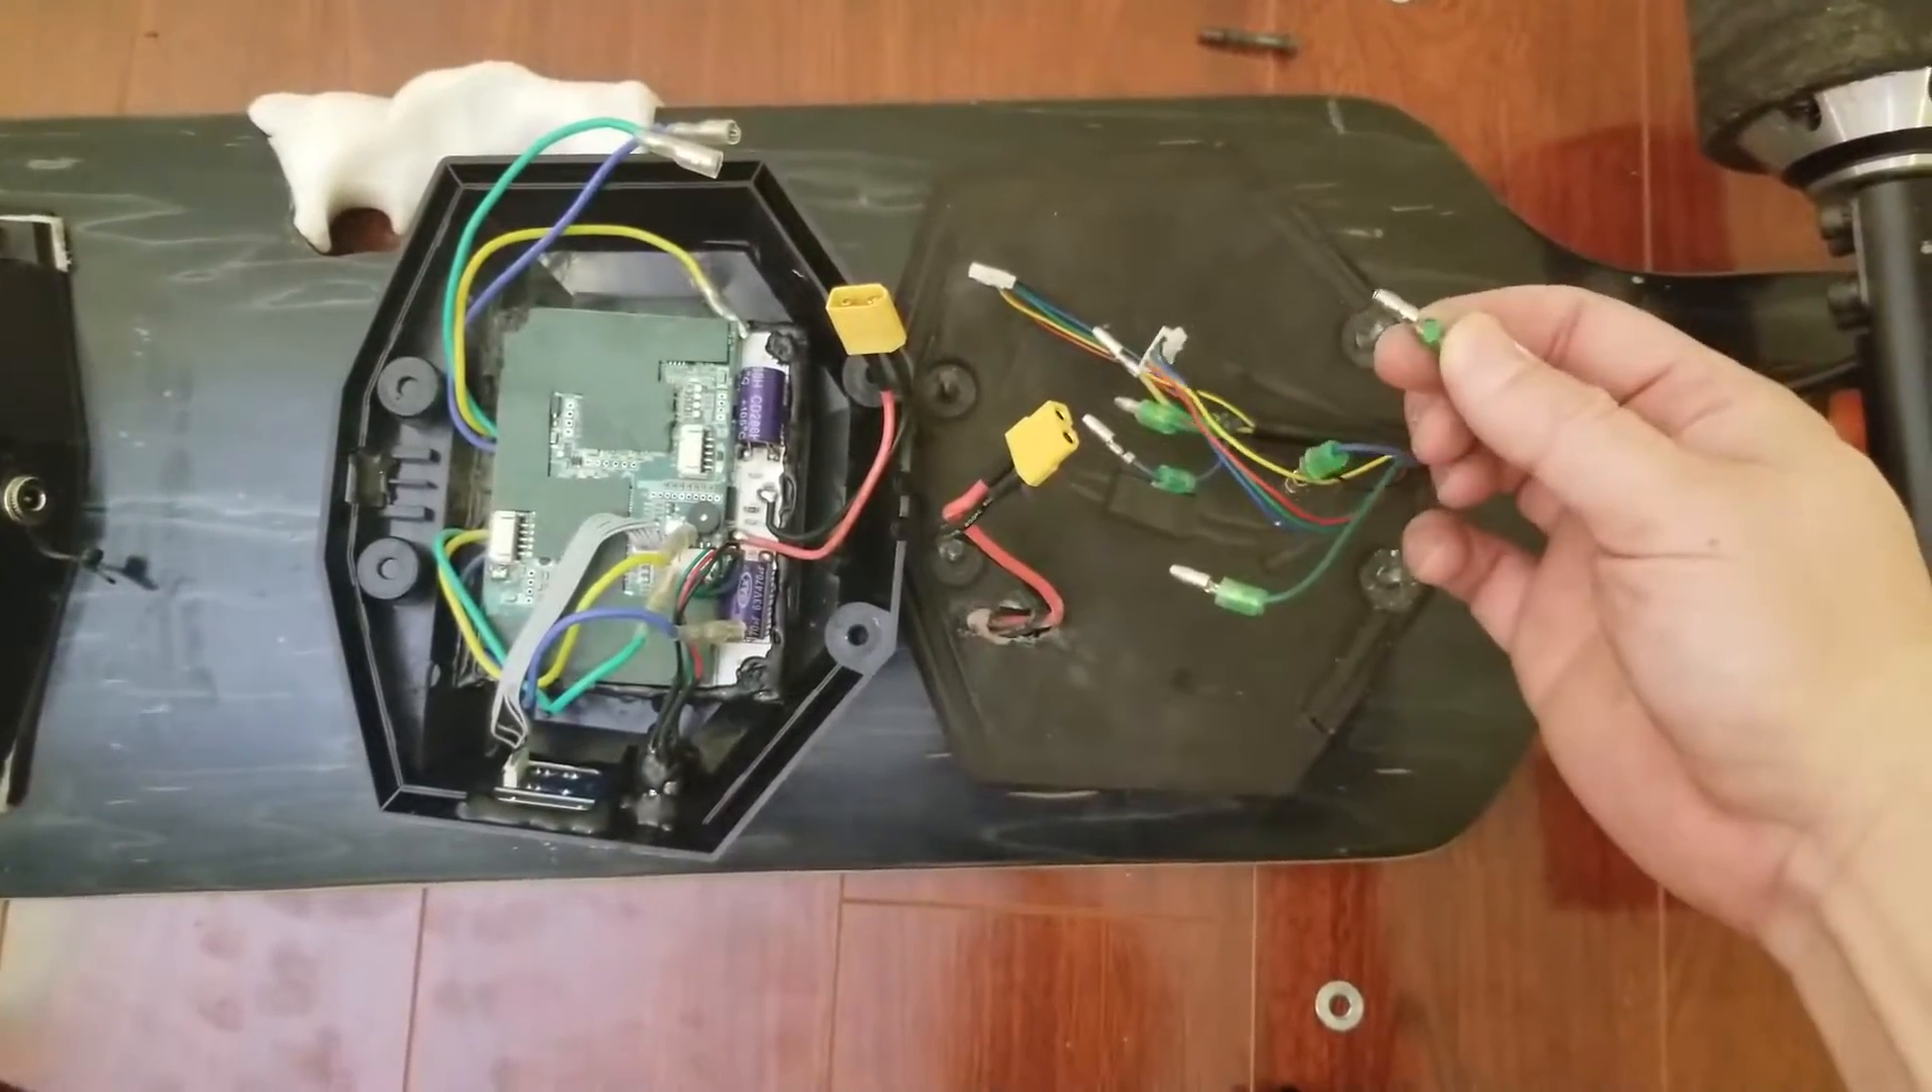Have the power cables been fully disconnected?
Yes.